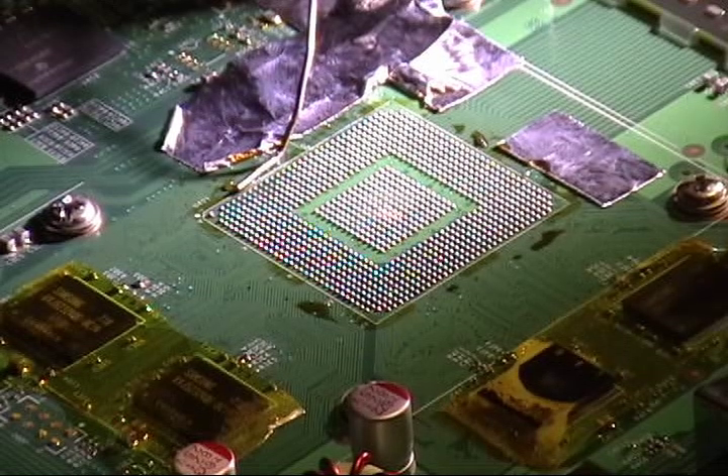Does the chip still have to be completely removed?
No.